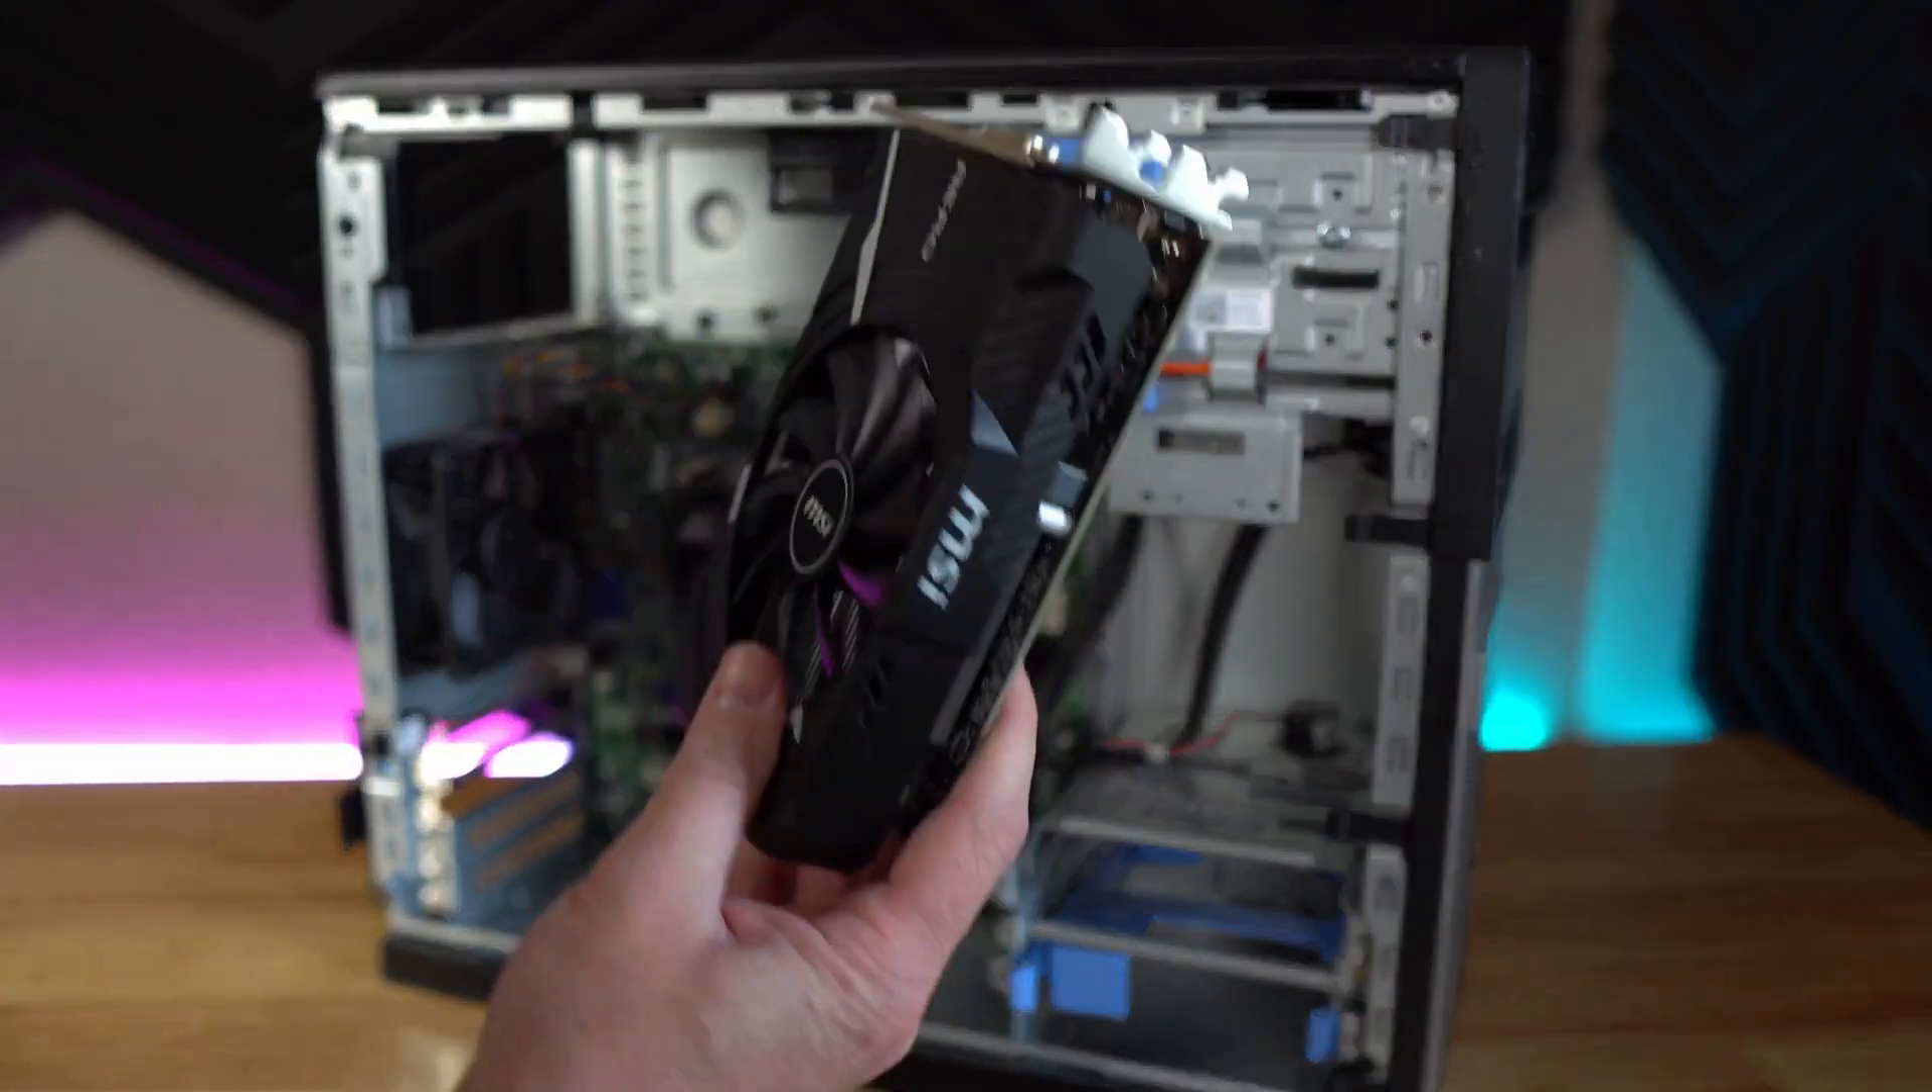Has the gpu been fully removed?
Yes.